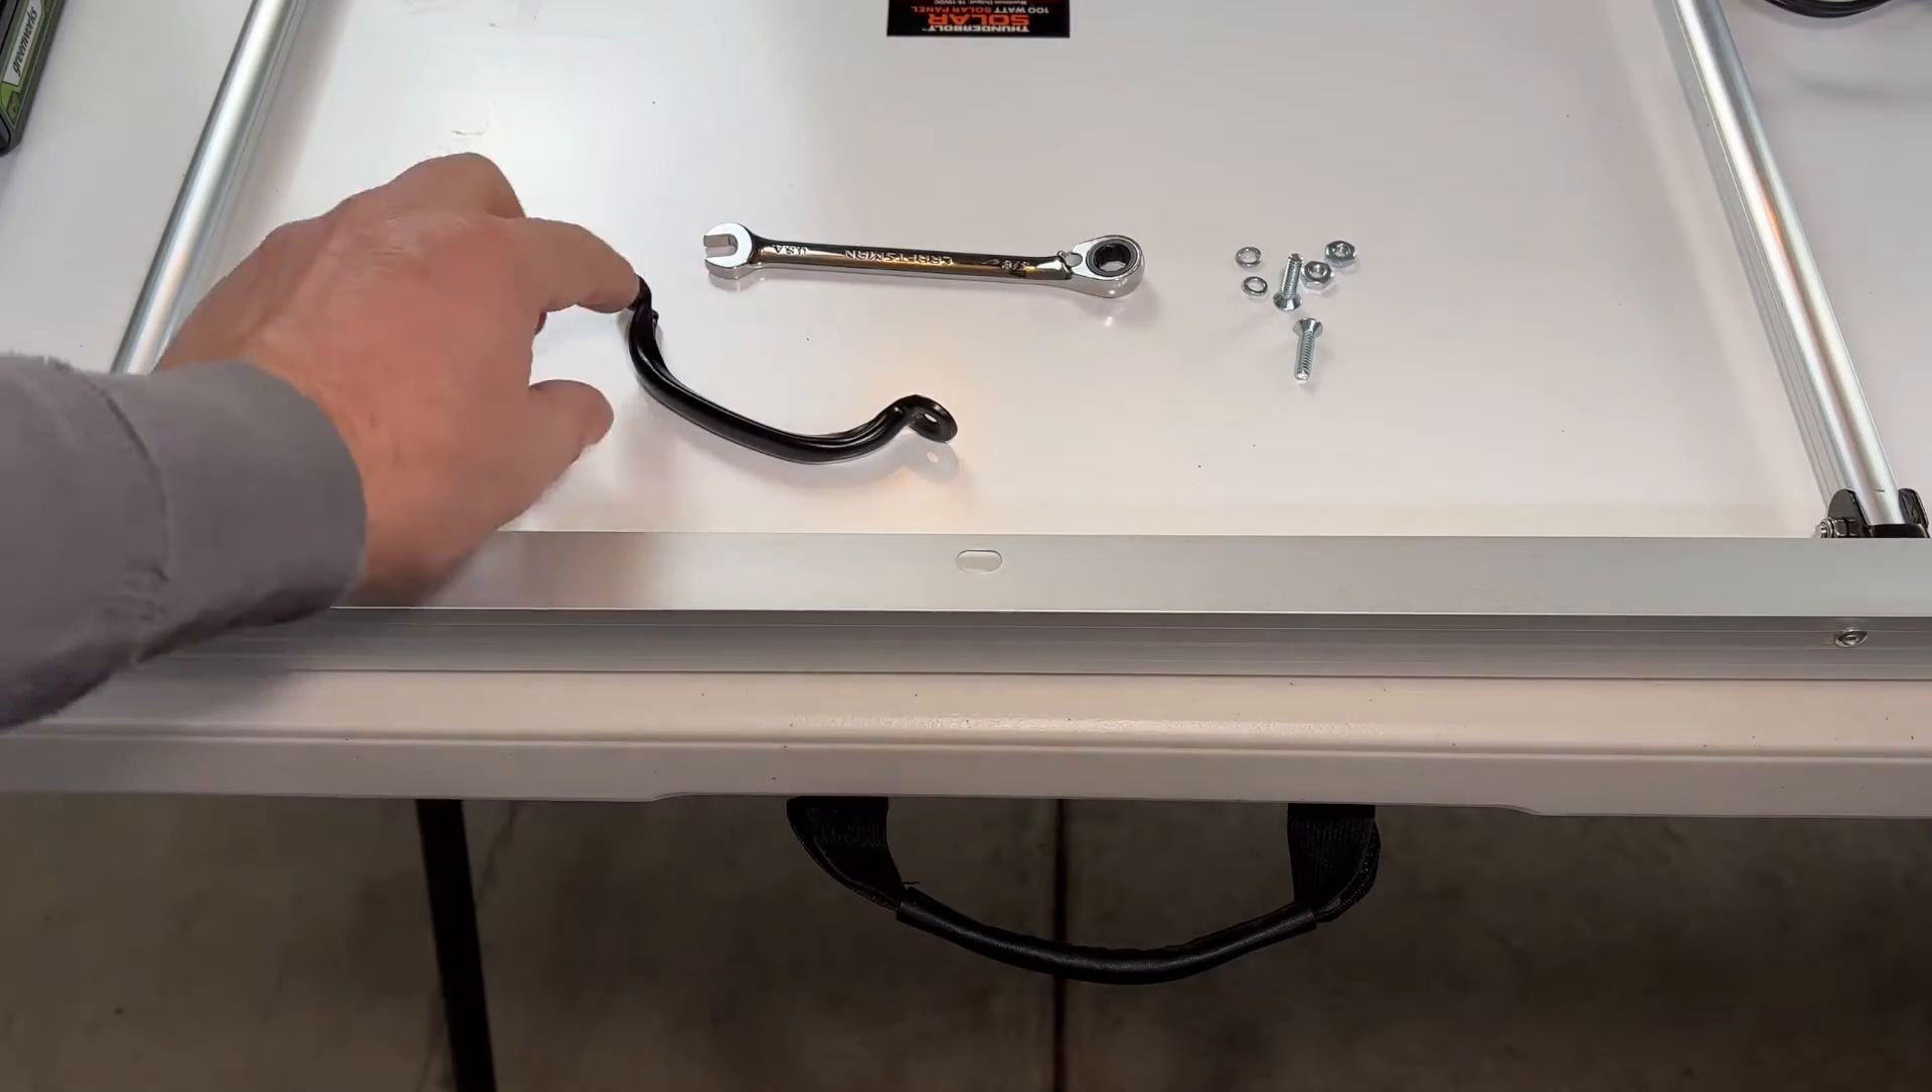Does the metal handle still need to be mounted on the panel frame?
Yes.